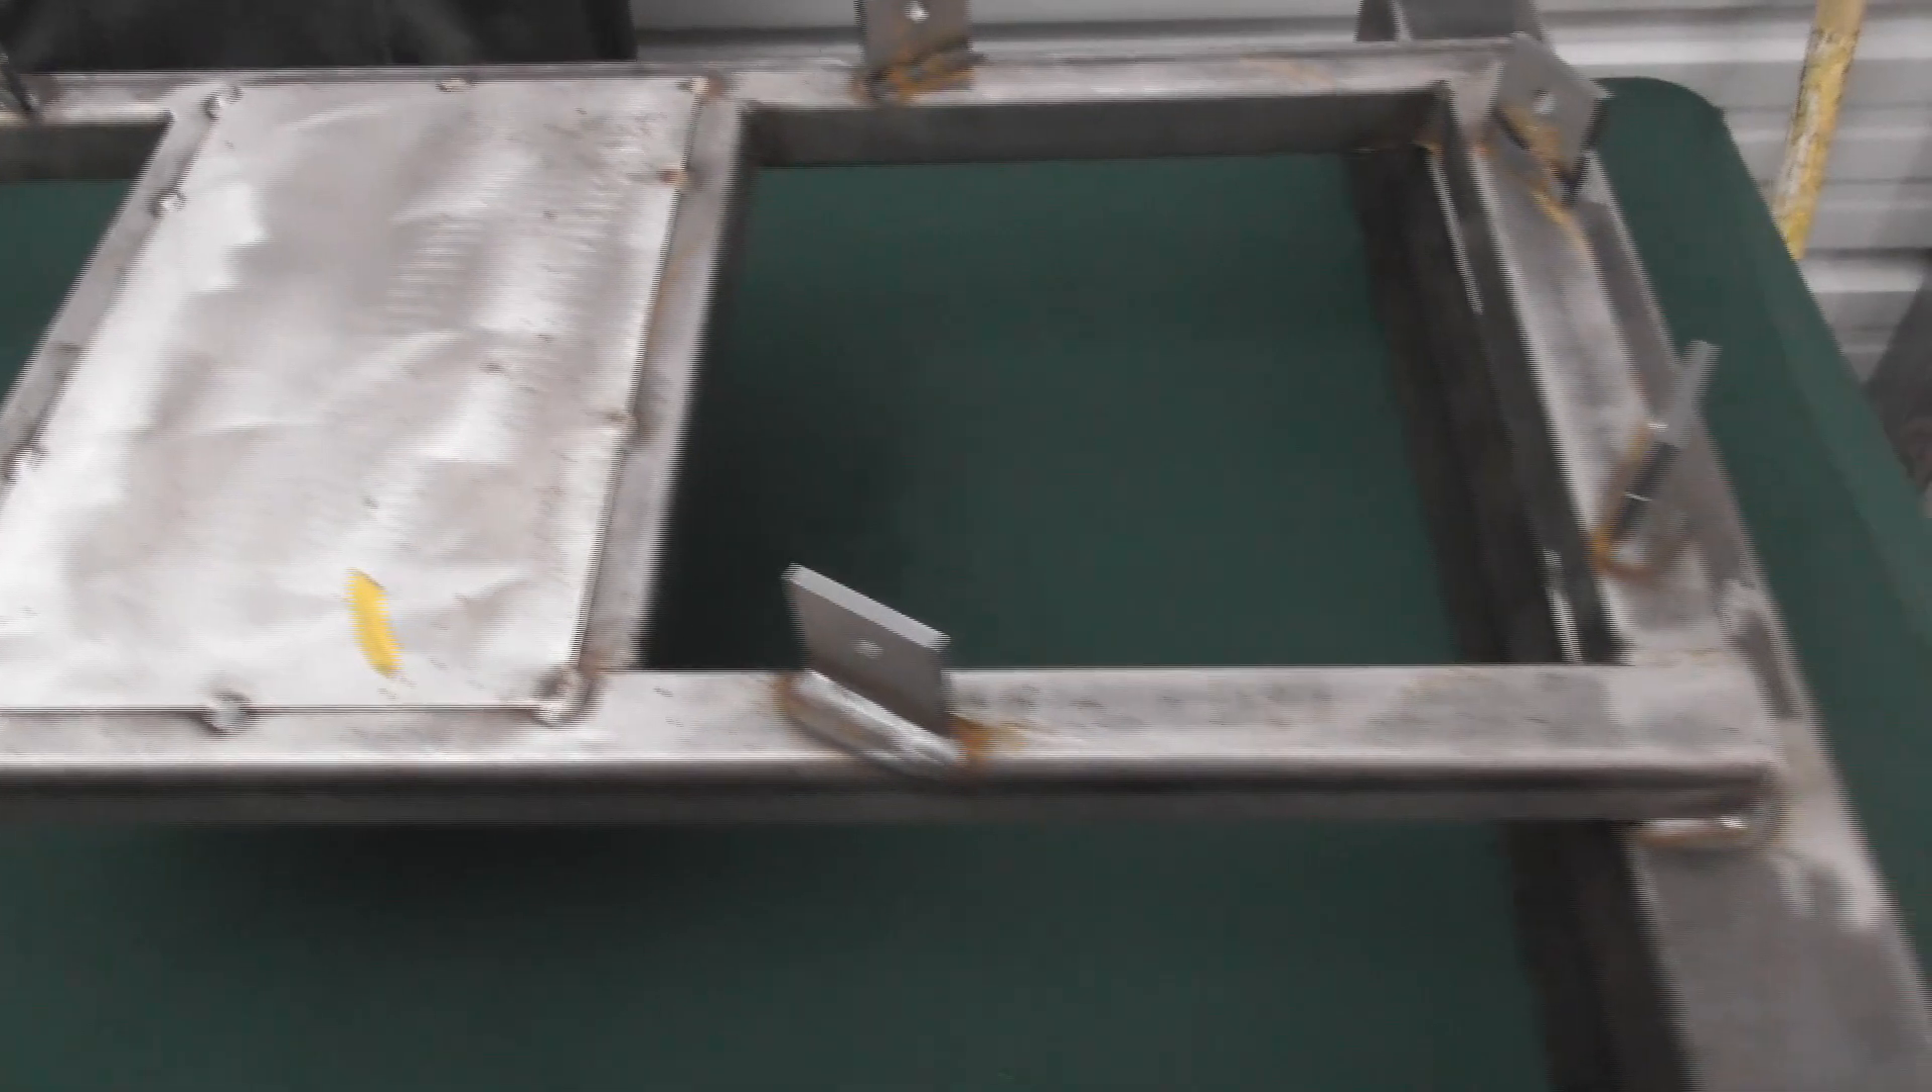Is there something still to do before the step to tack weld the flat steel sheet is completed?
No.